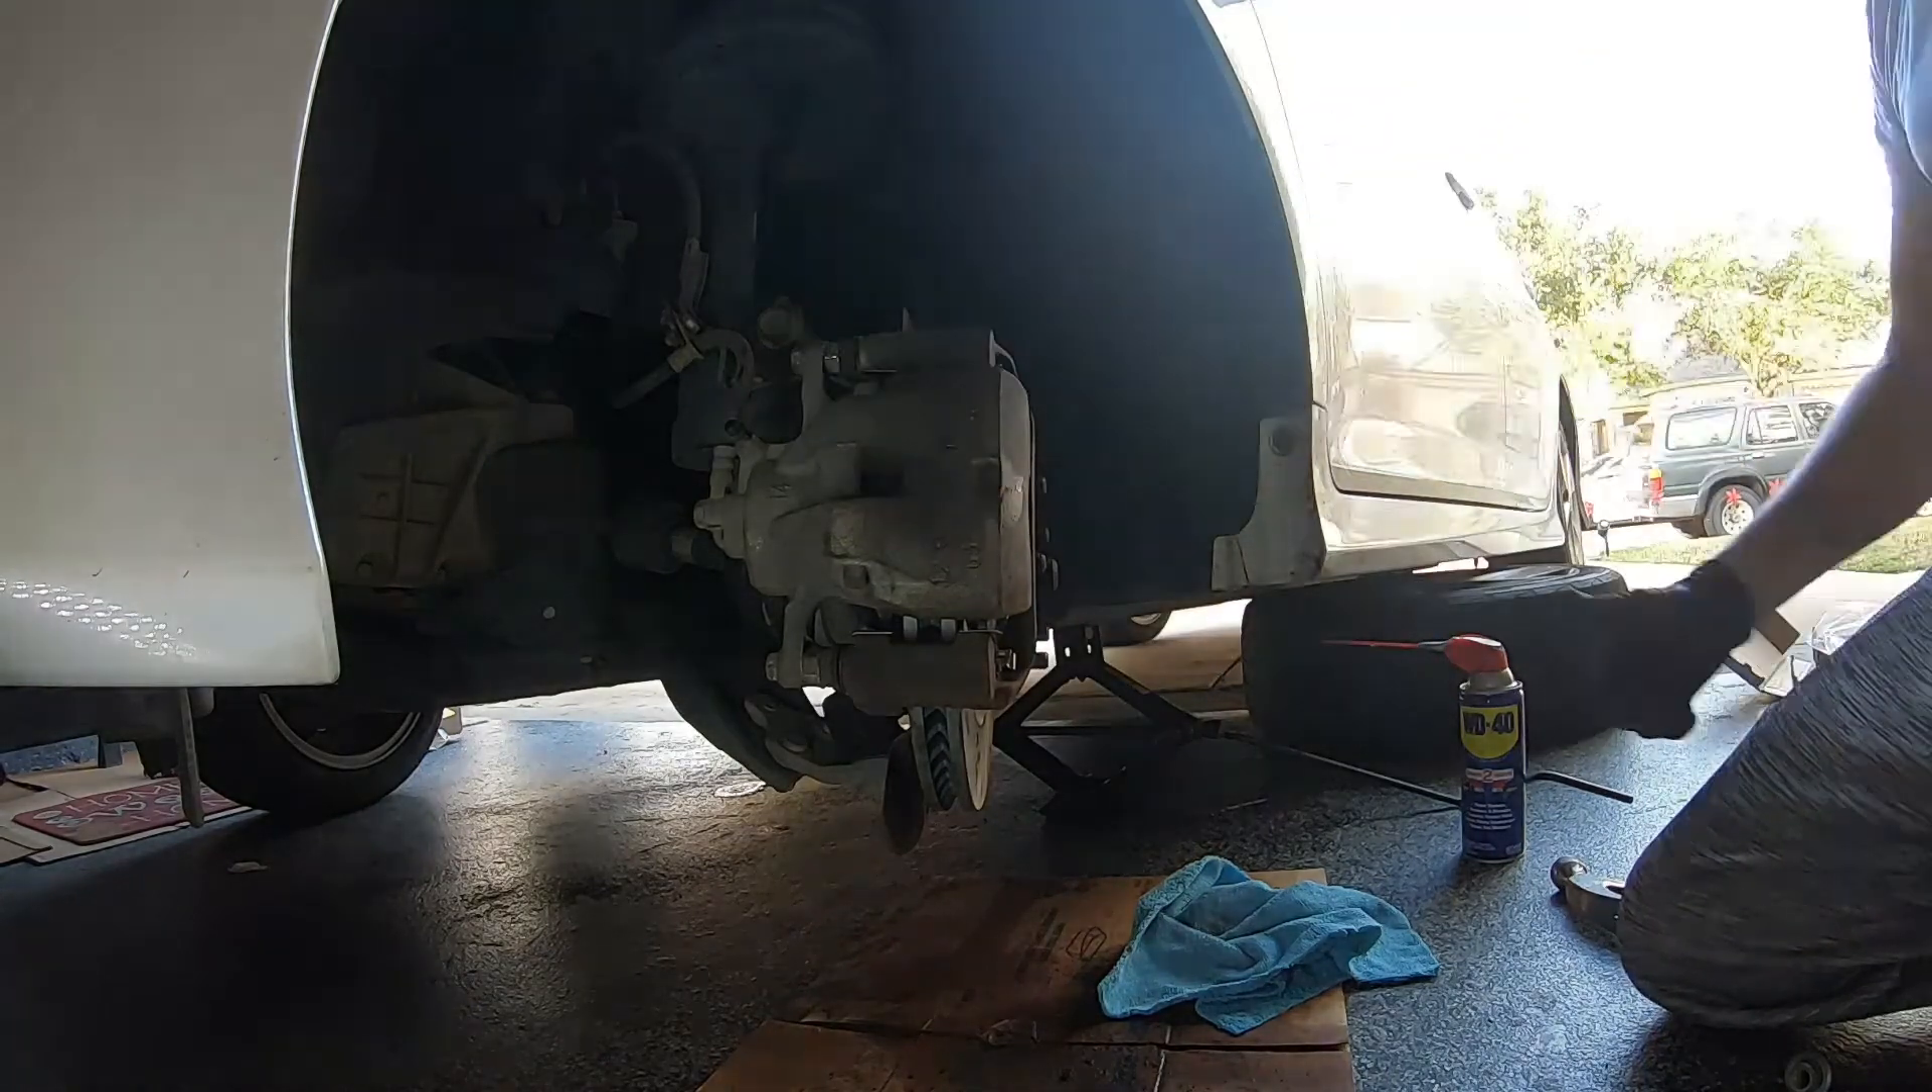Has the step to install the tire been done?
No.